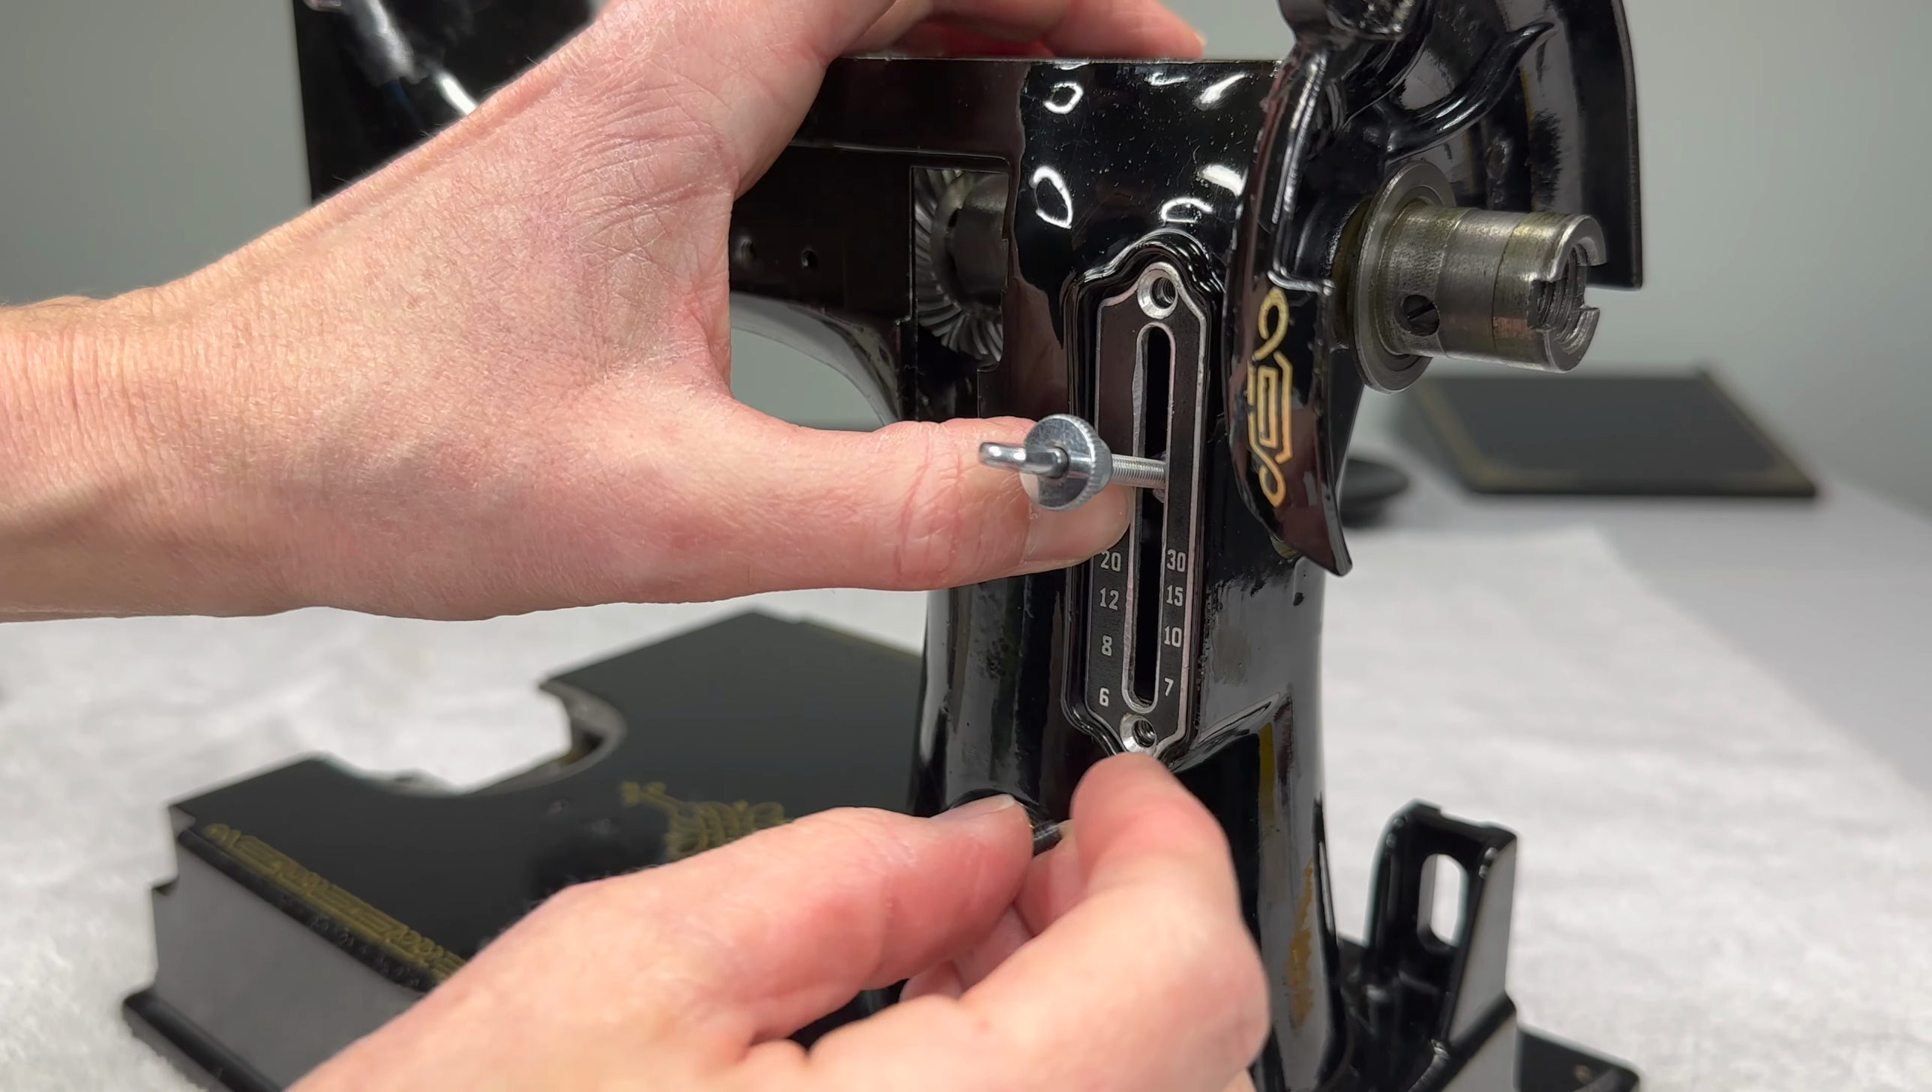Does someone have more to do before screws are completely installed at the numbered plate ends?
Yes.